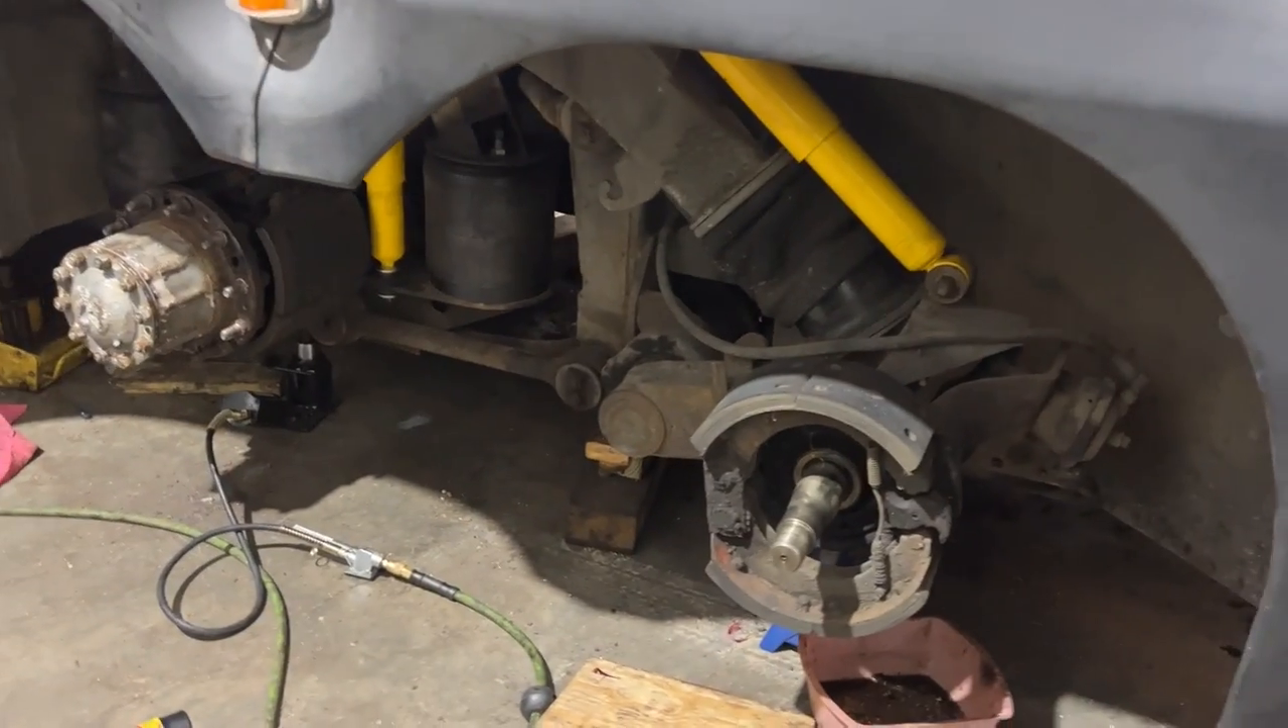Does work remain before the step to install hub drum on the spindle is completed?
Yes.